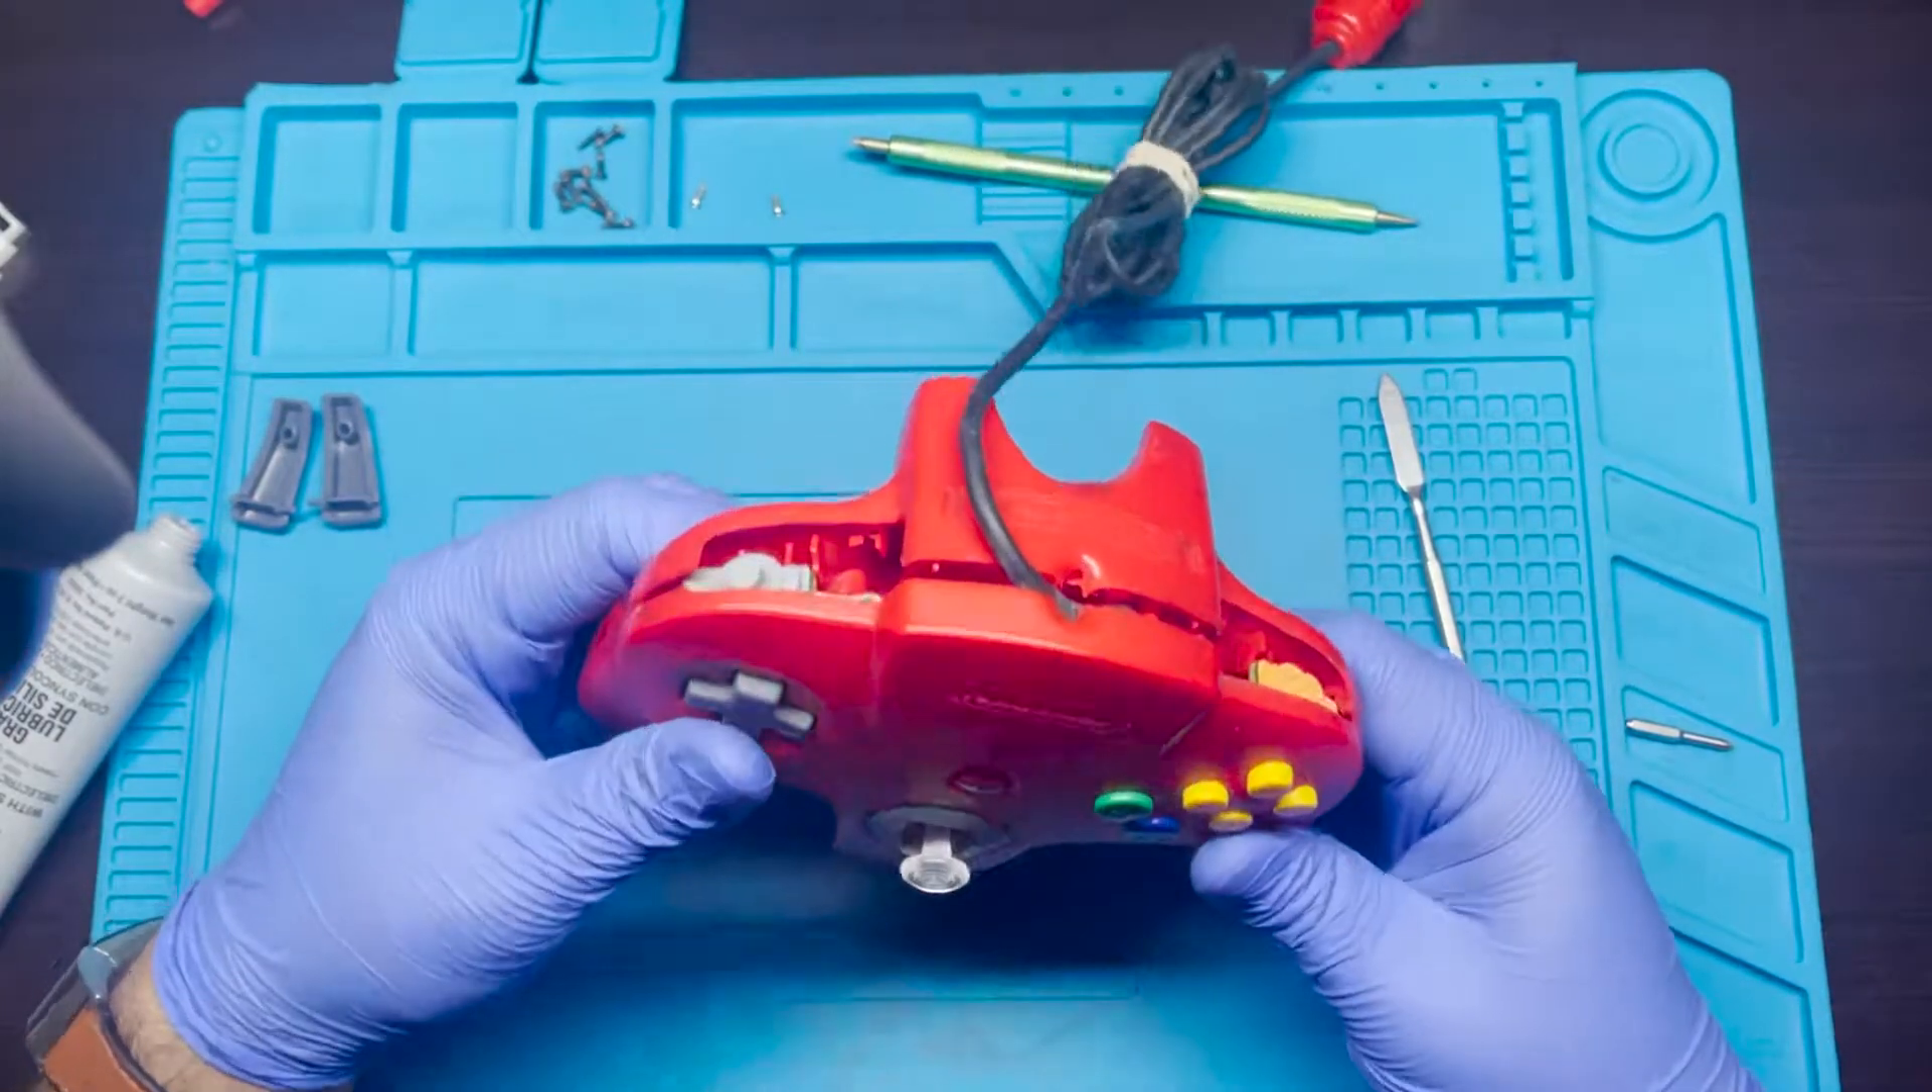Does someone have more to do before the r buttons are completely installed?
Yes.